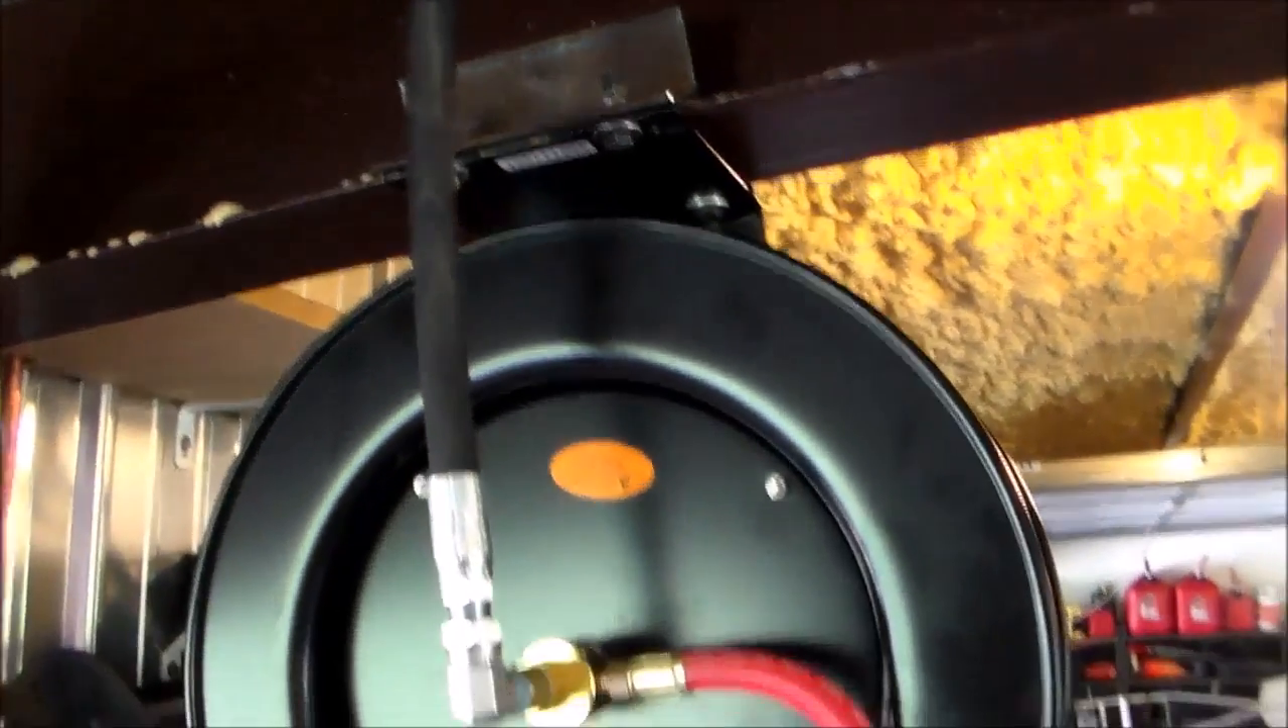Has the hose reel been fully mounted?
Yes.